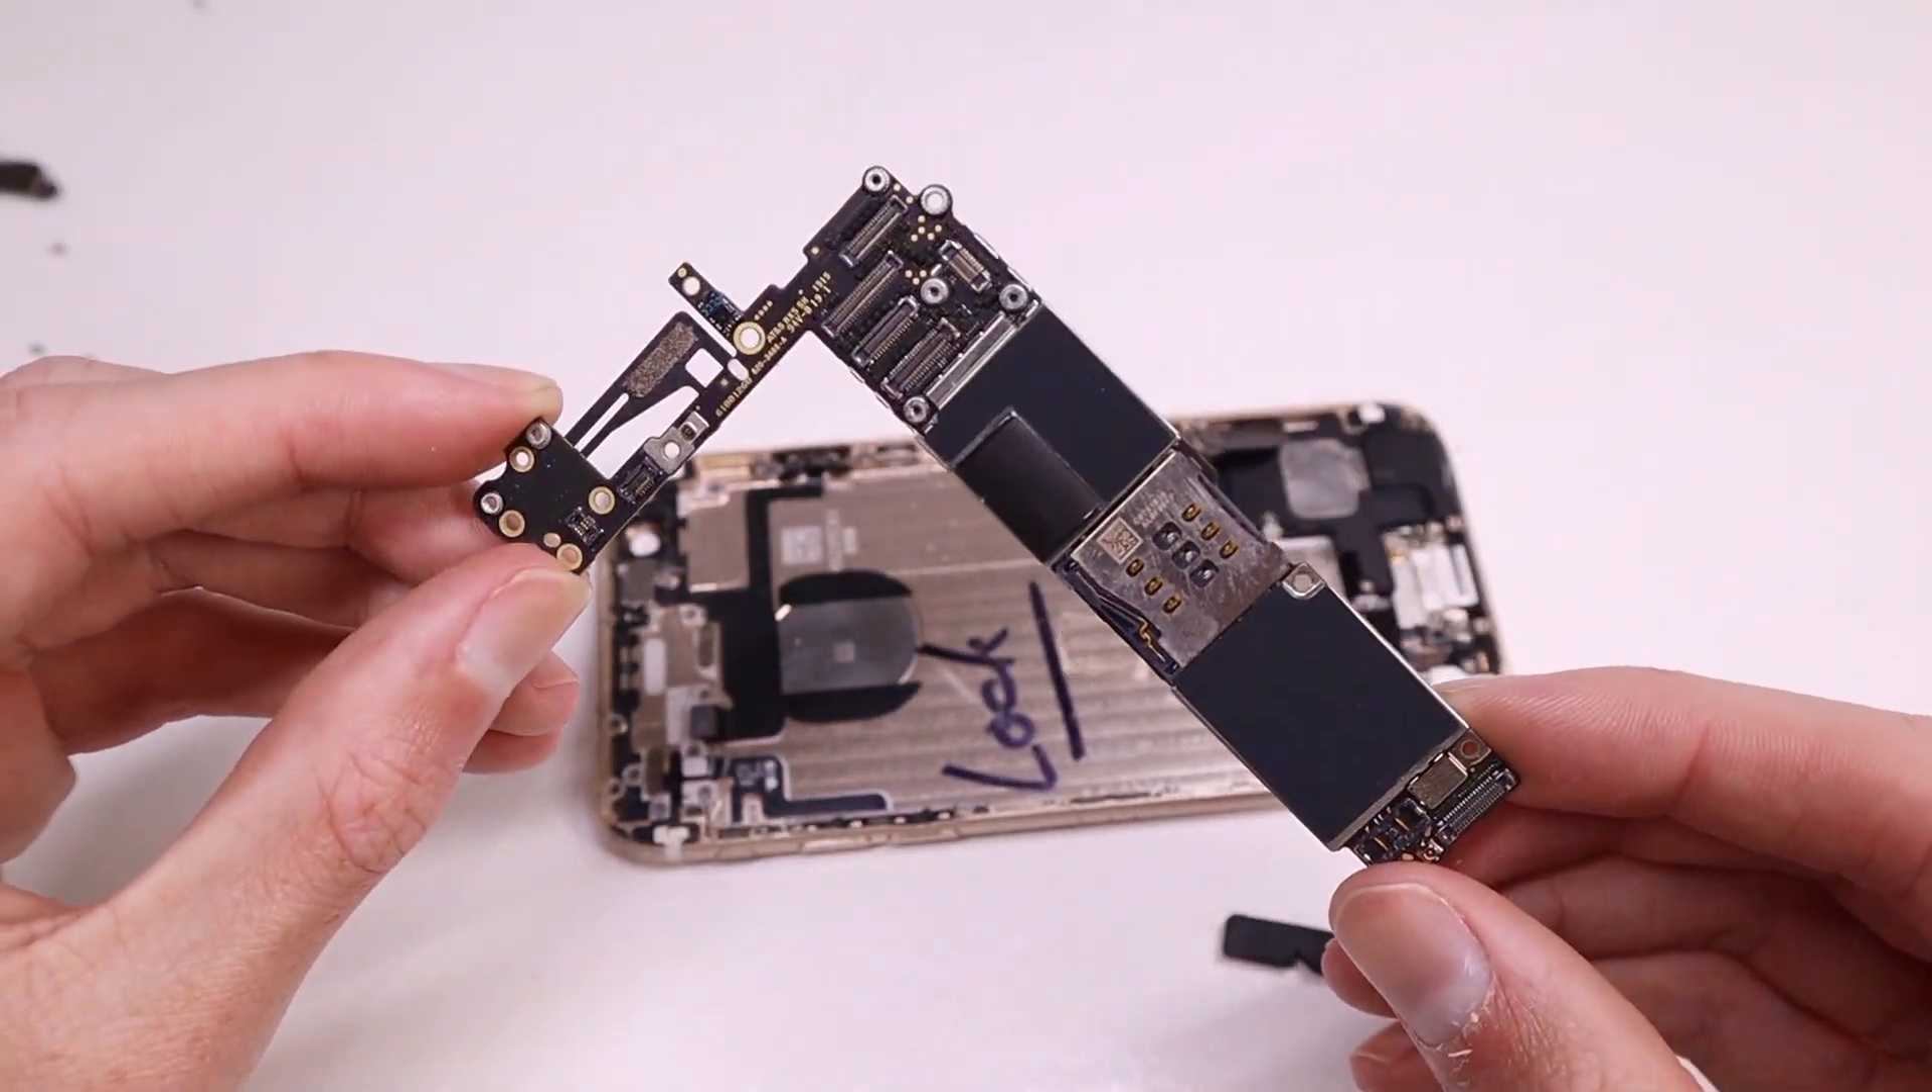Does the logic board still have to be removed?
No.